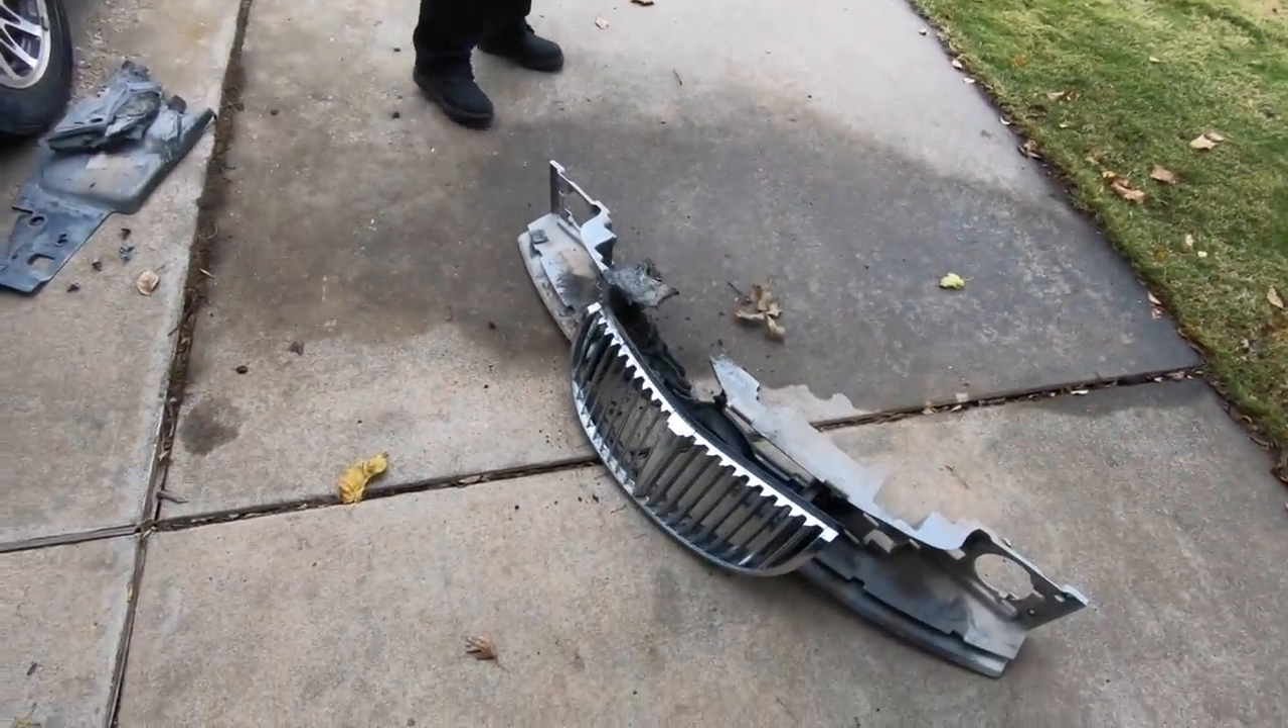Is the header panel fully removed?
Yes.